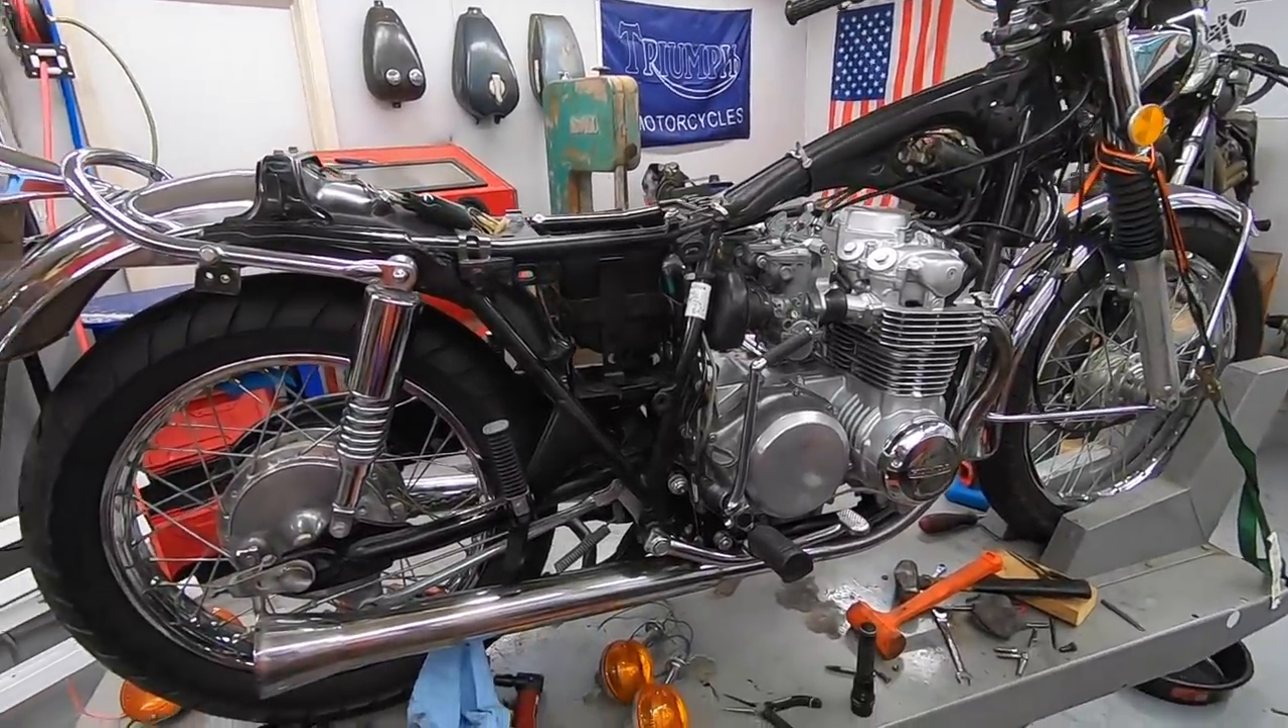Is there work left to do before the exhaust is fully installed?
No.